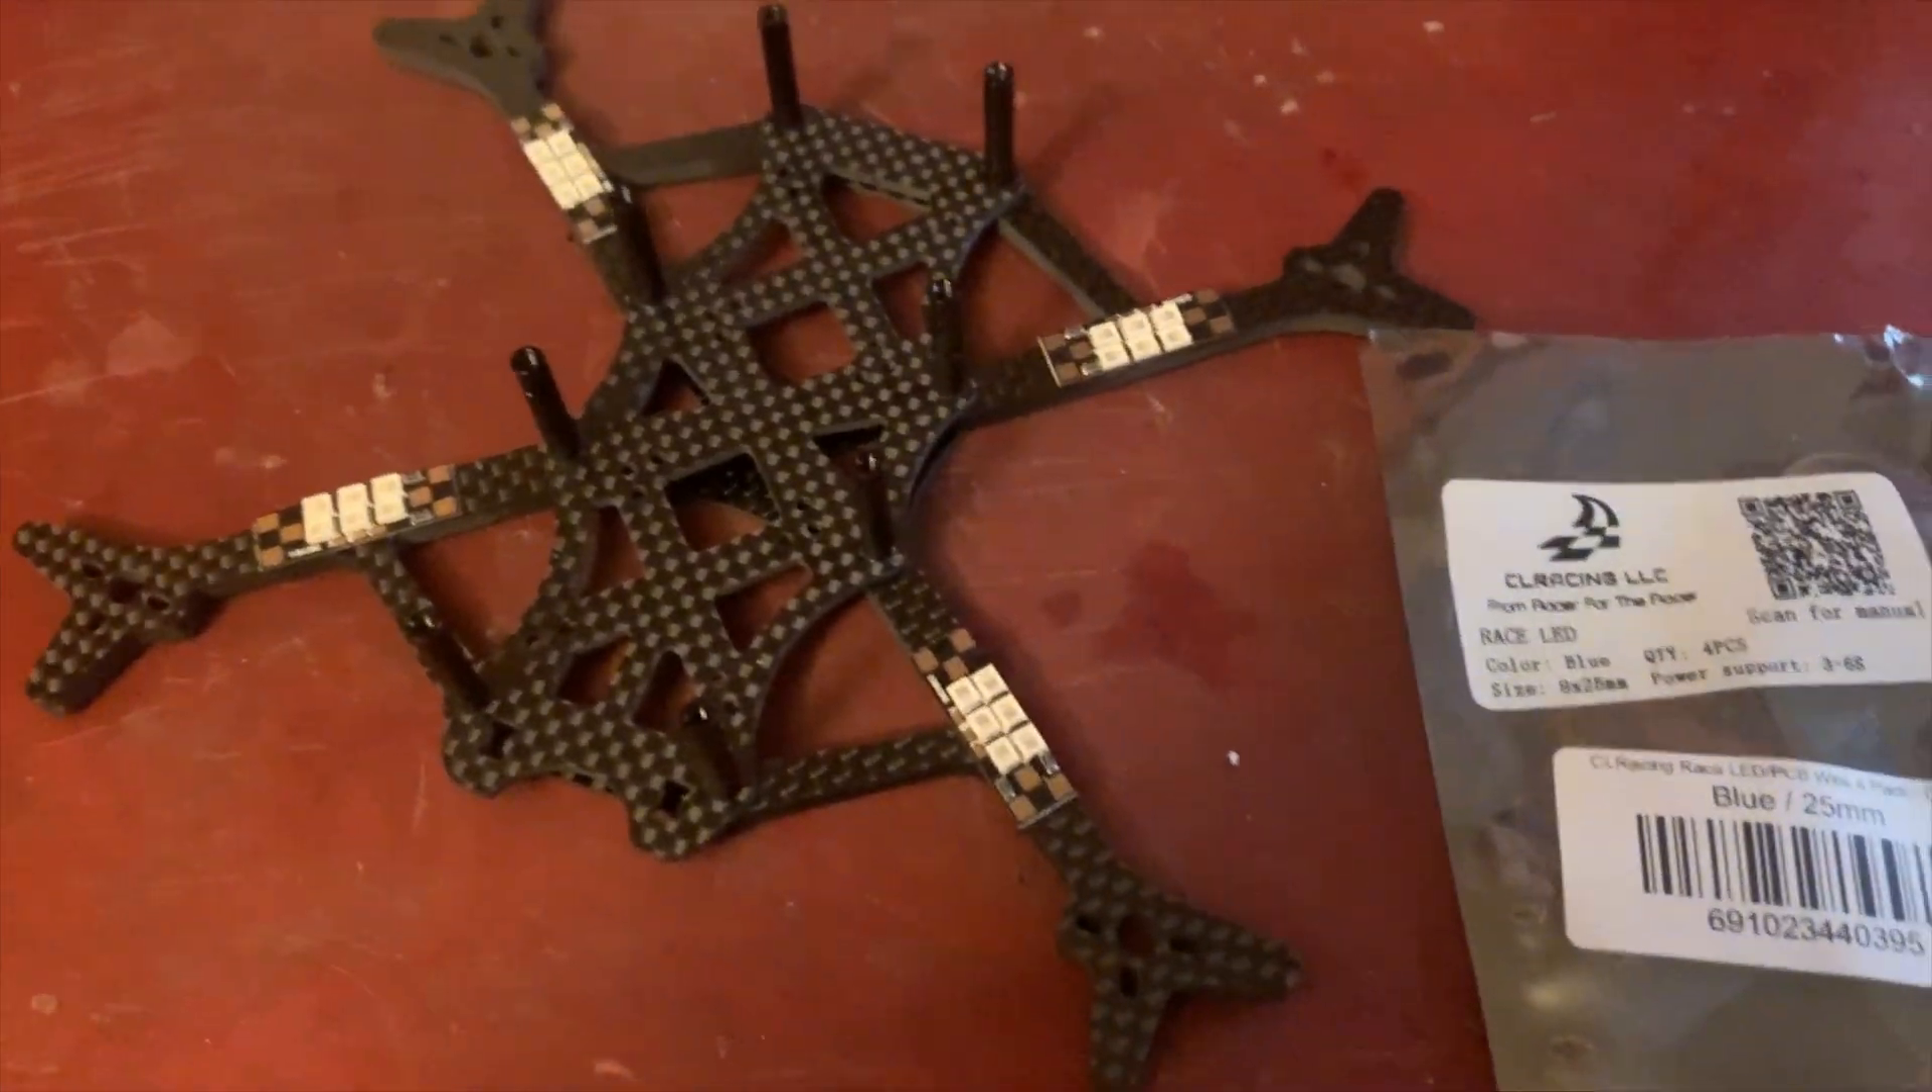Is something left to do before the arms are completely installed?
No.